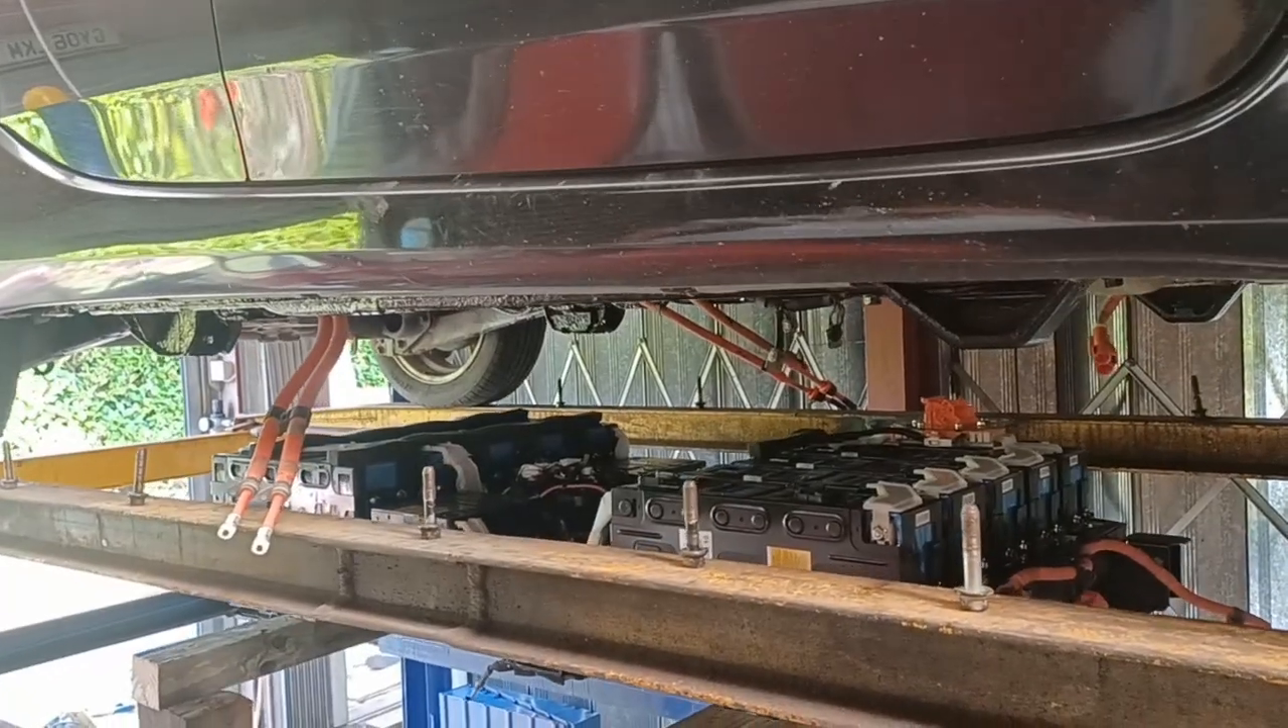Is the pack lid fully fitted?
No.